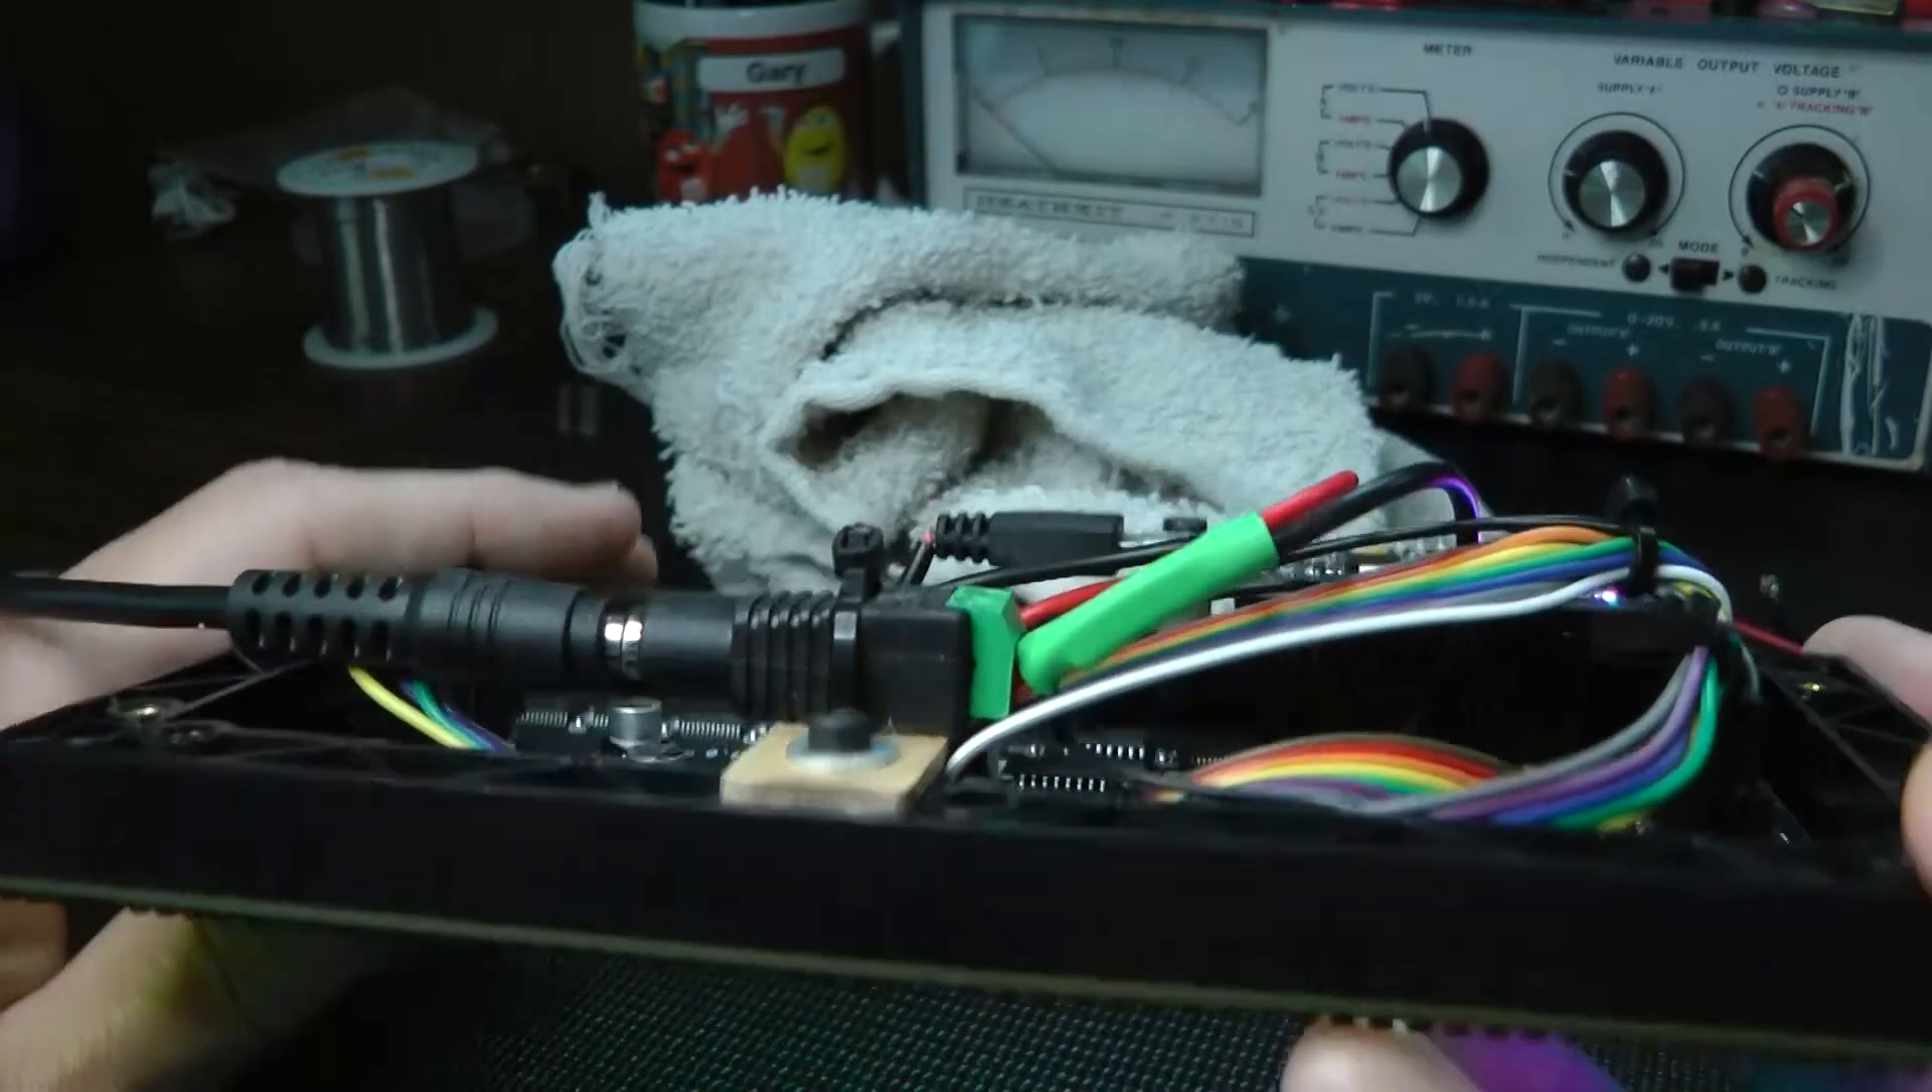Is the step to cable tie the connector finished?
Yes.